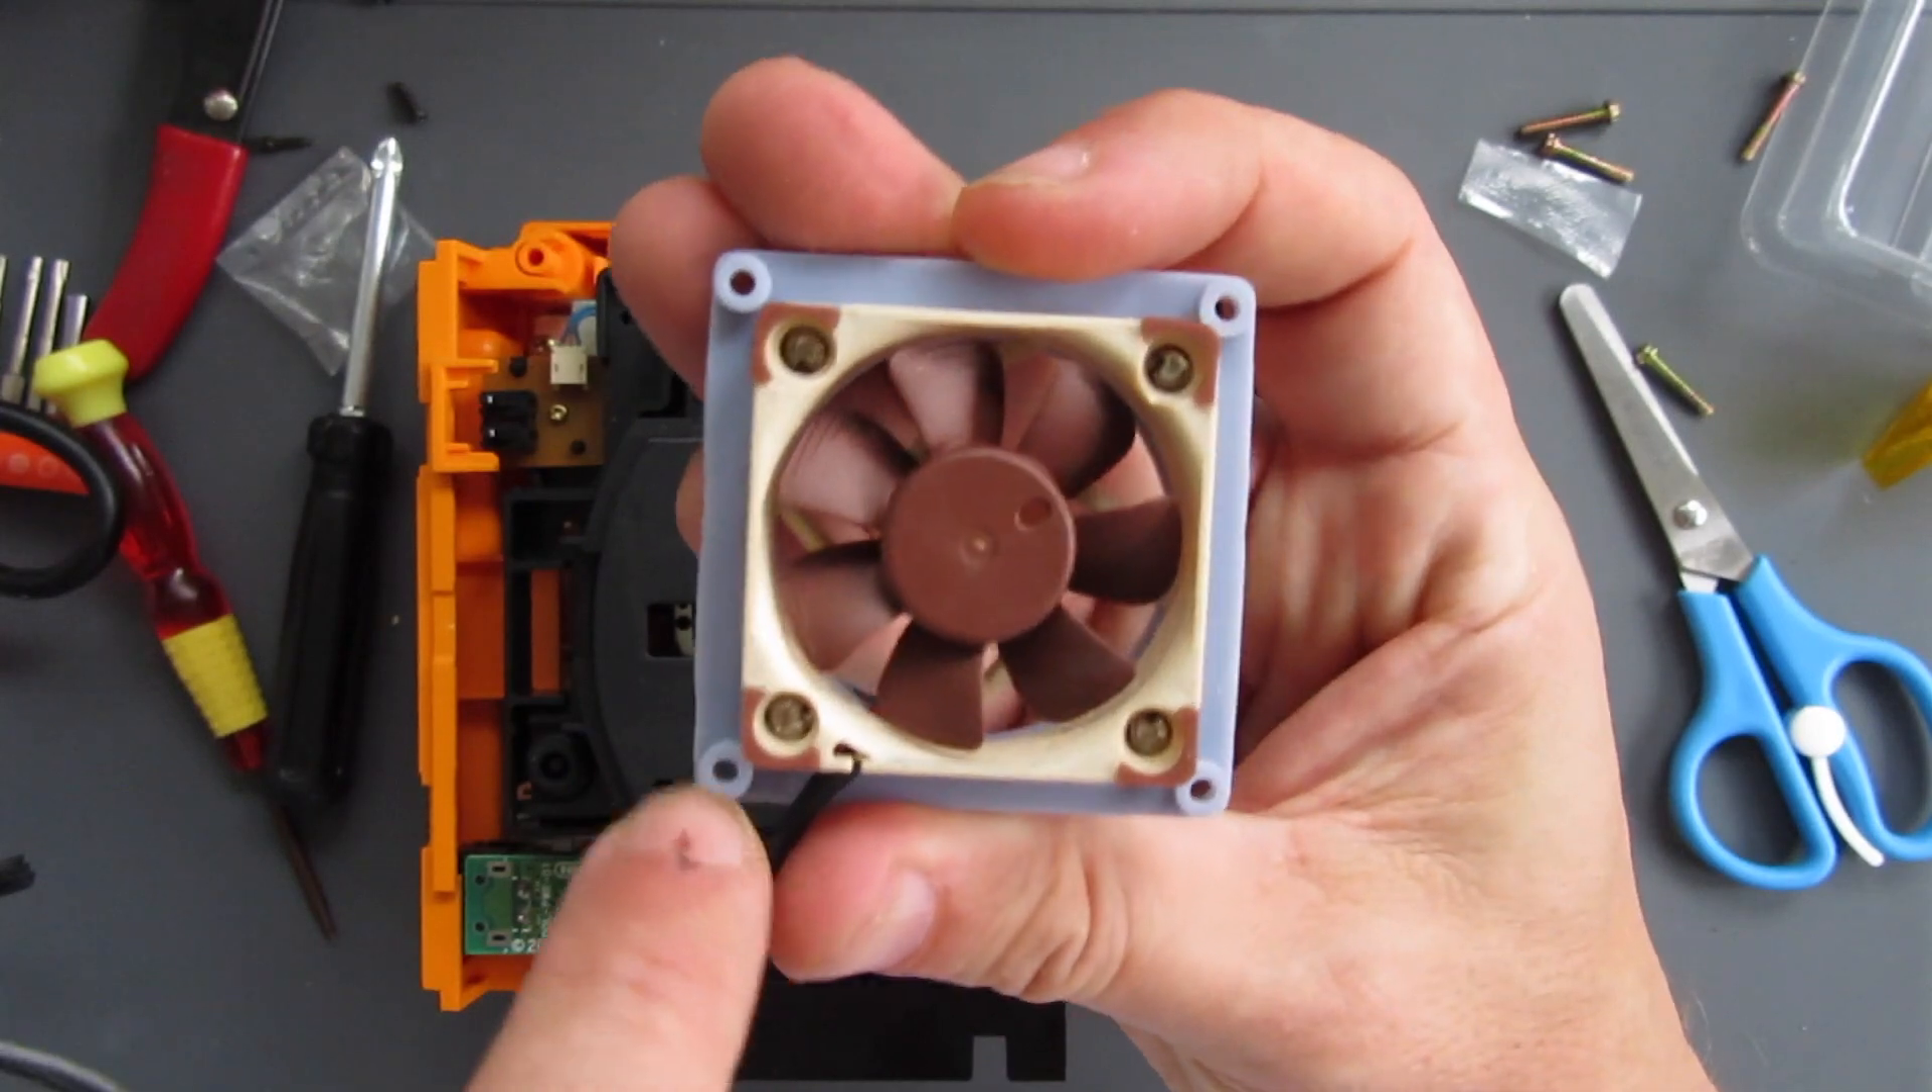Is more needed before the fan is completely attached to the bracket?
No.